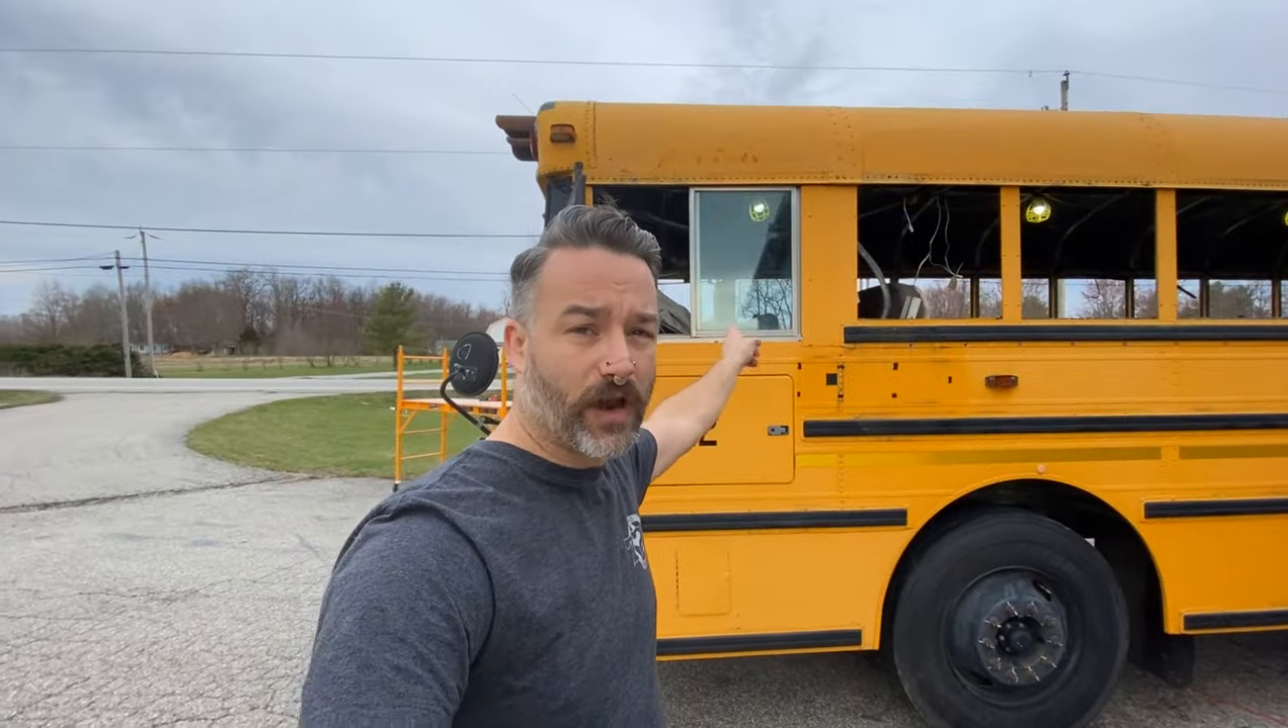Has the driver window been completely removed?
No.